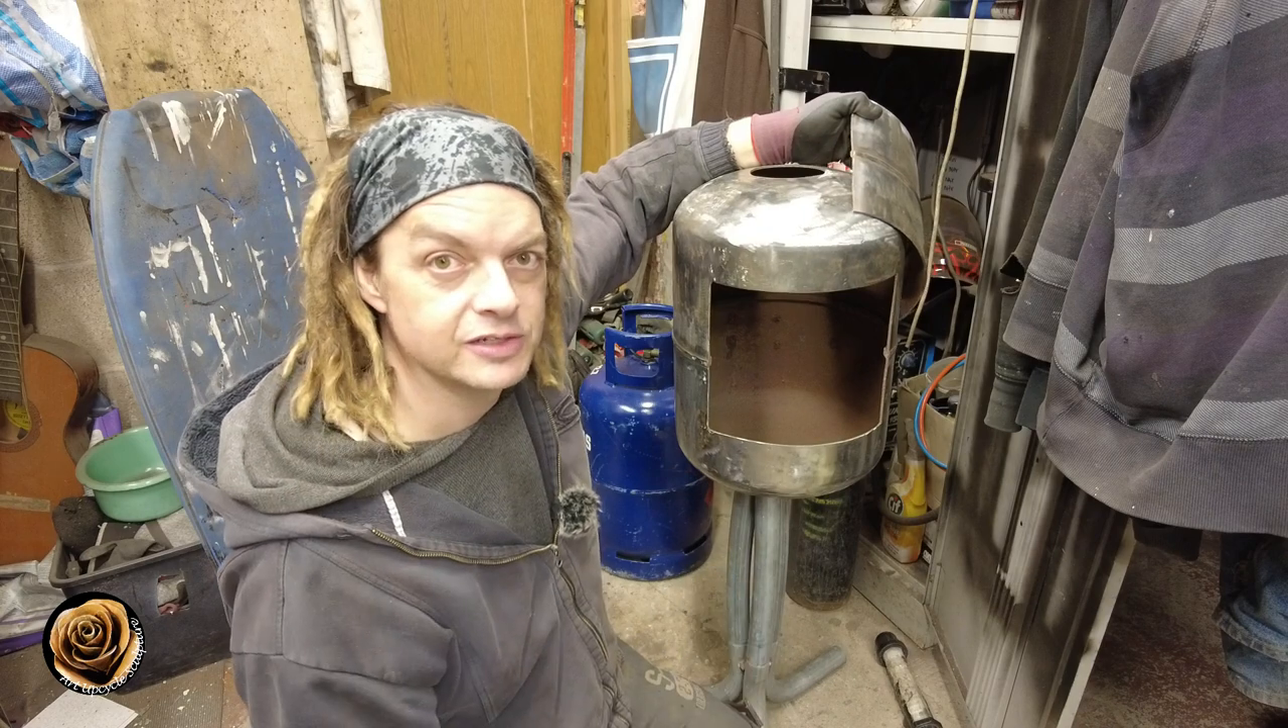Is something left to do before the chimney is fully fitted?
Yes.